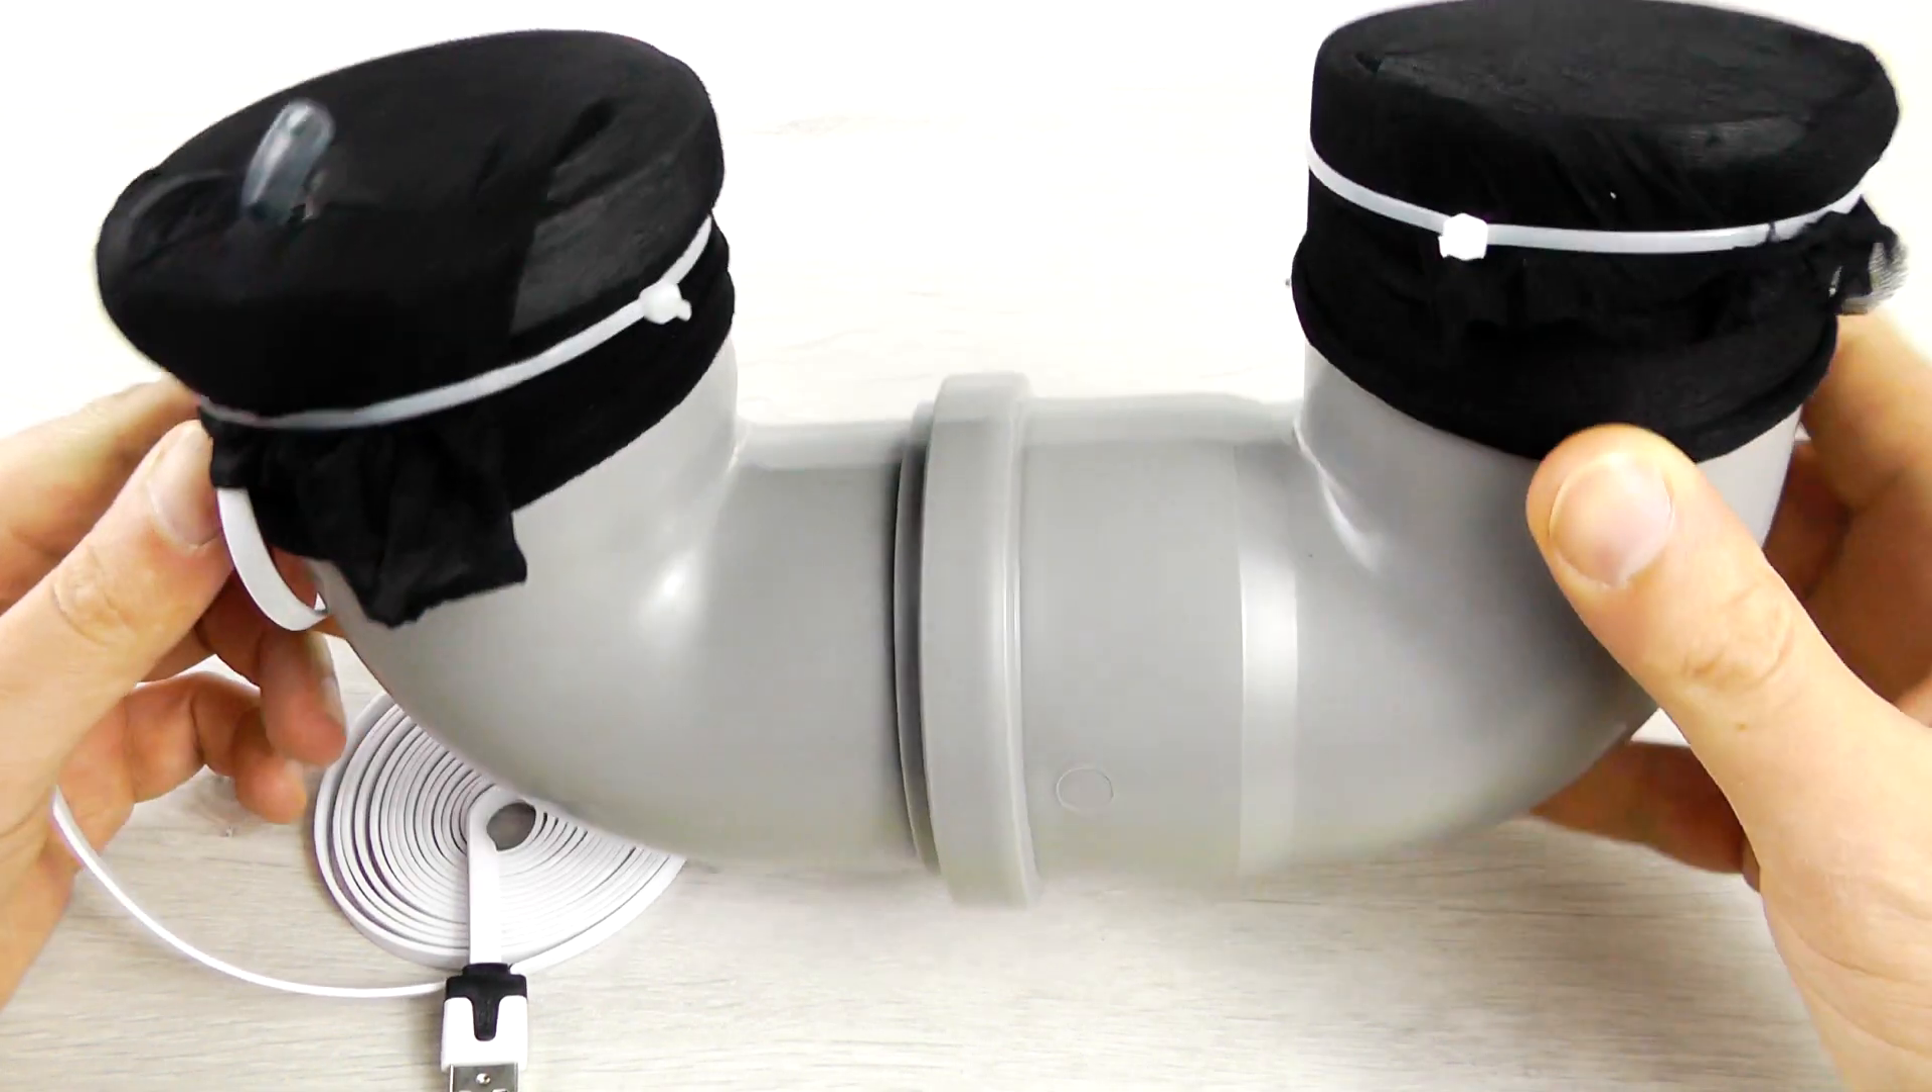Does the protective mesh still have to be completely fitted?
No.